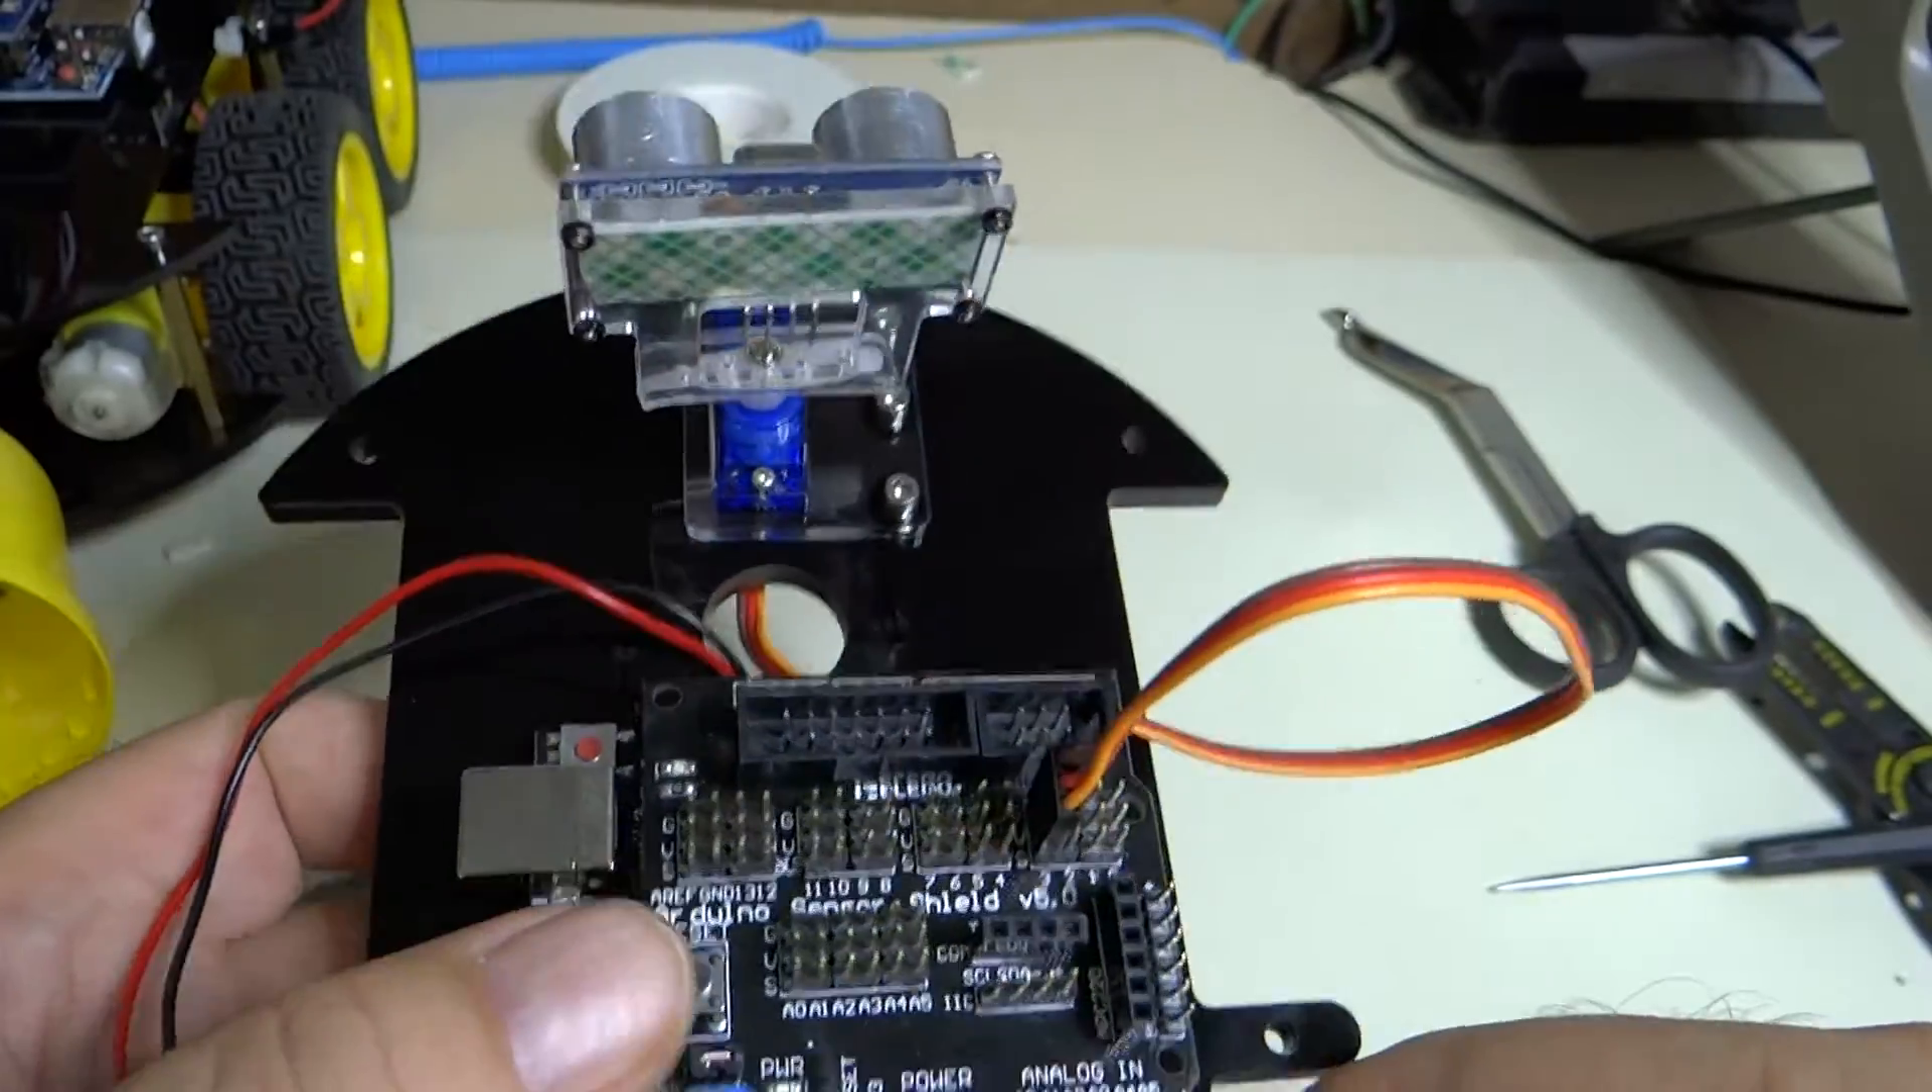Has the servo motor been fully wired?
Yes.